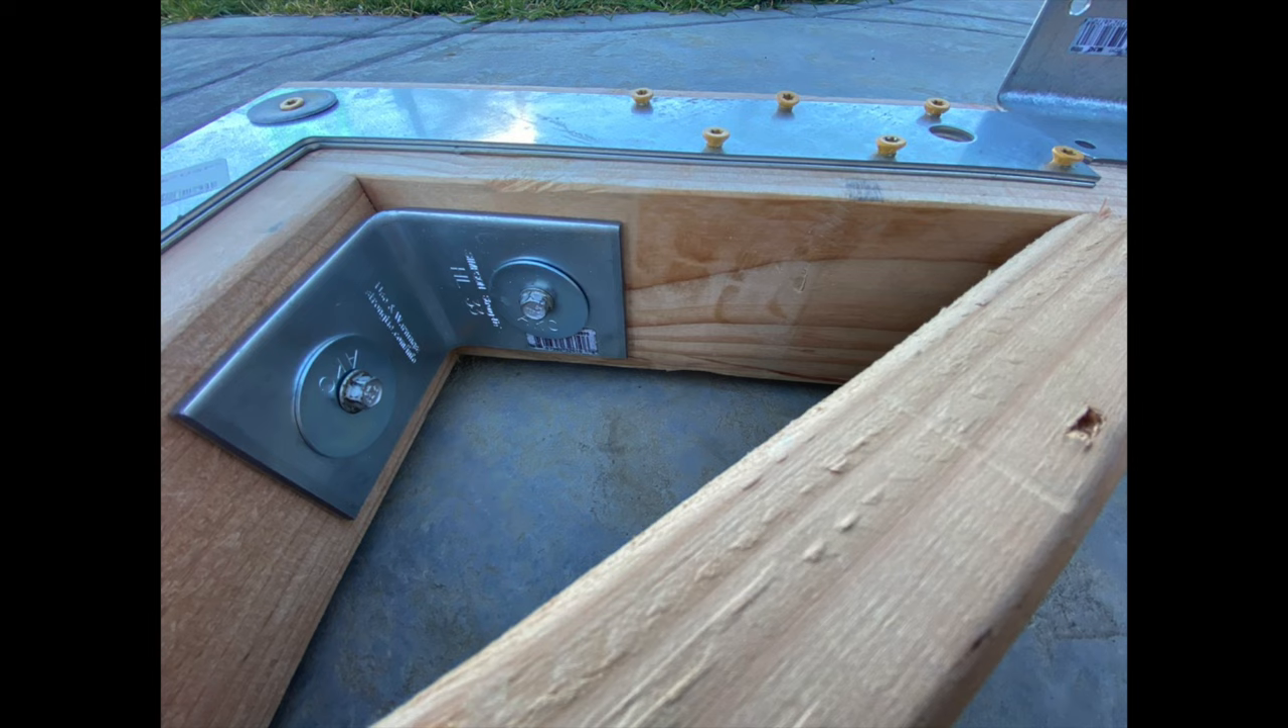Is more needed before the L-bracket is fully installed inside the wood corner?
No.